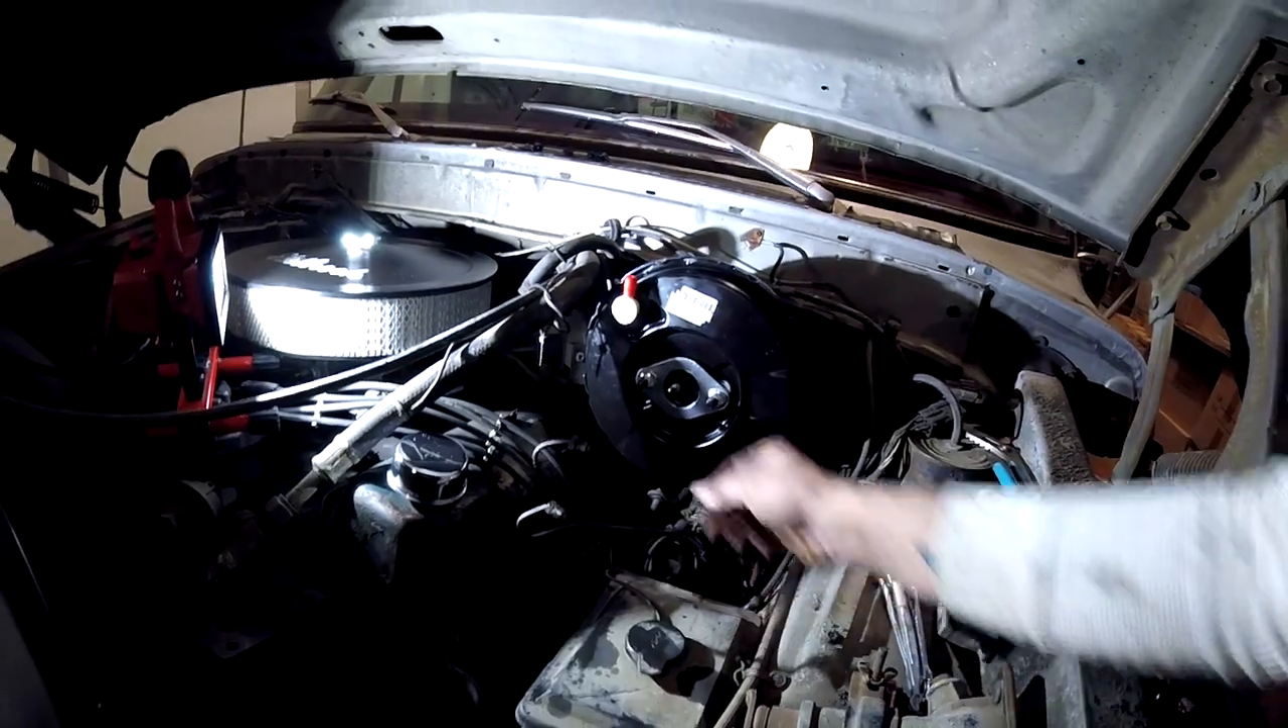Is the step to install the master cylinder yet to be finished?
Yes.